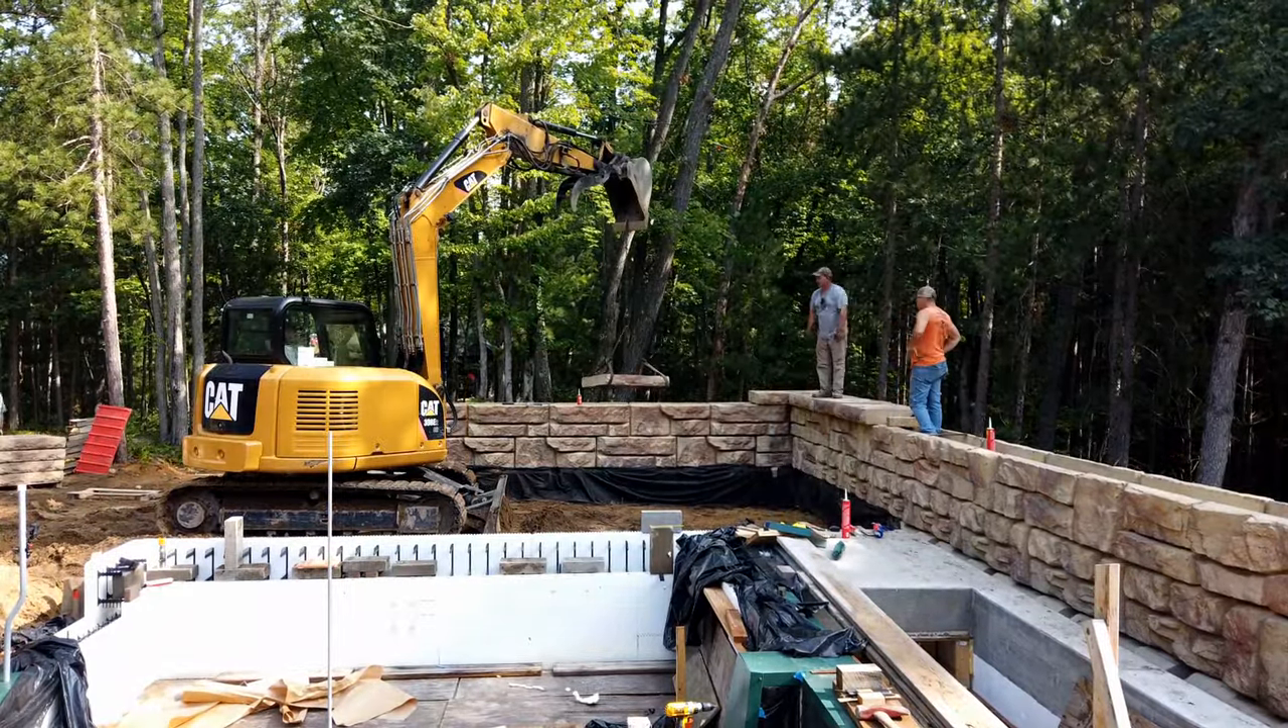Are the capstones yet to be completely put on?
Yes.